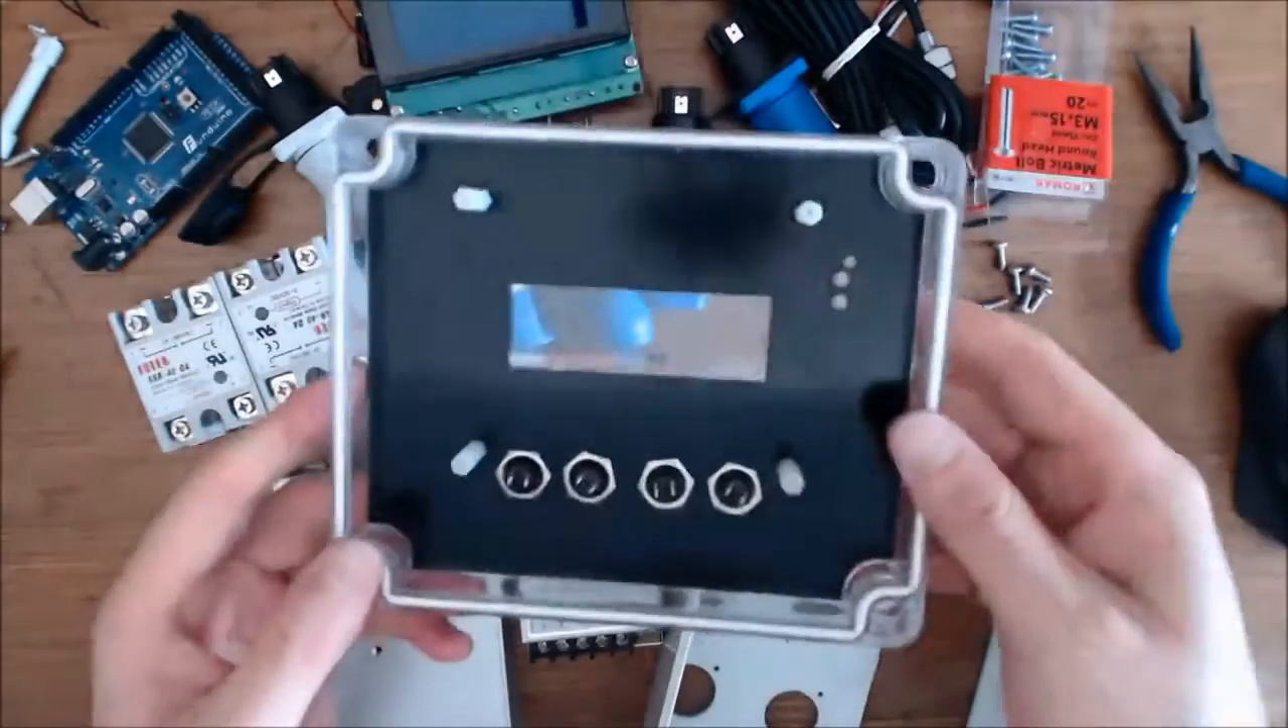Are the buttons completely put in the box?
Yes.